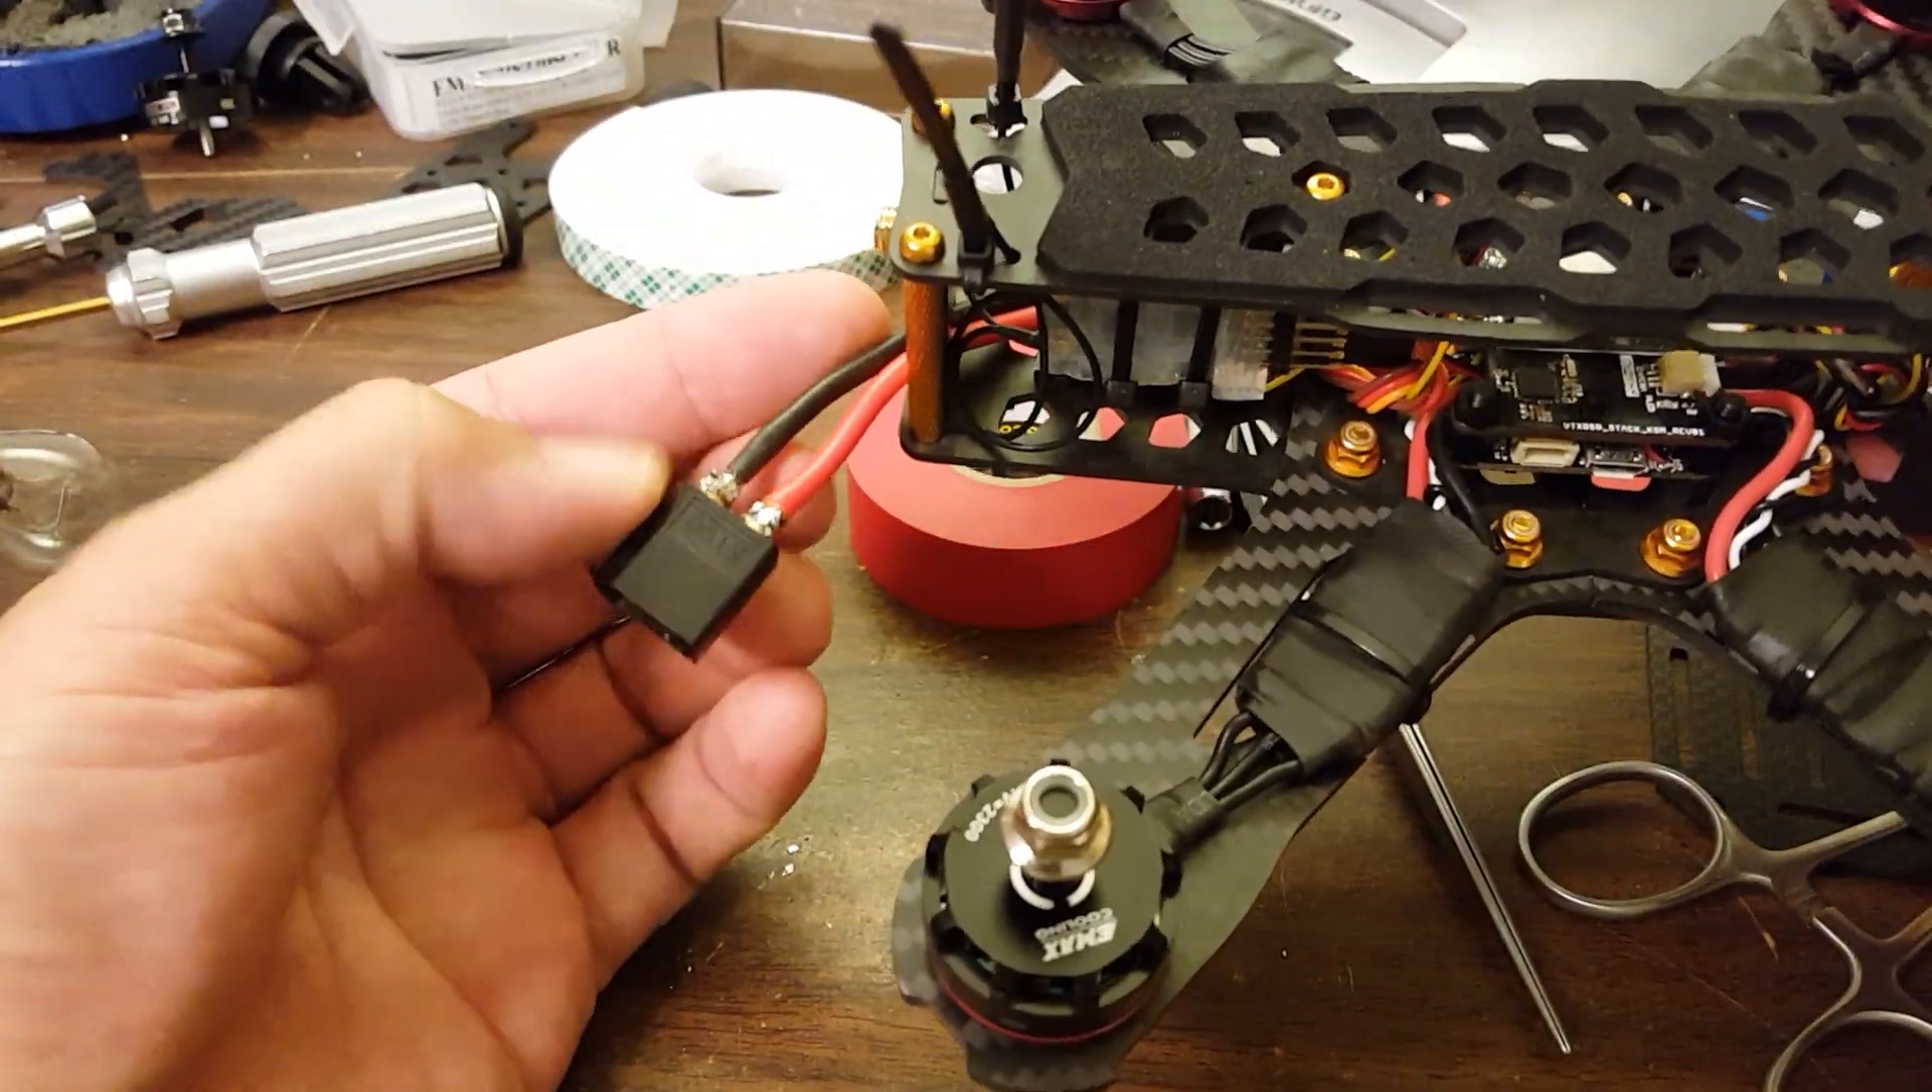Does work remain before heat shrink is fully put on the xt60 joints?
Yes.